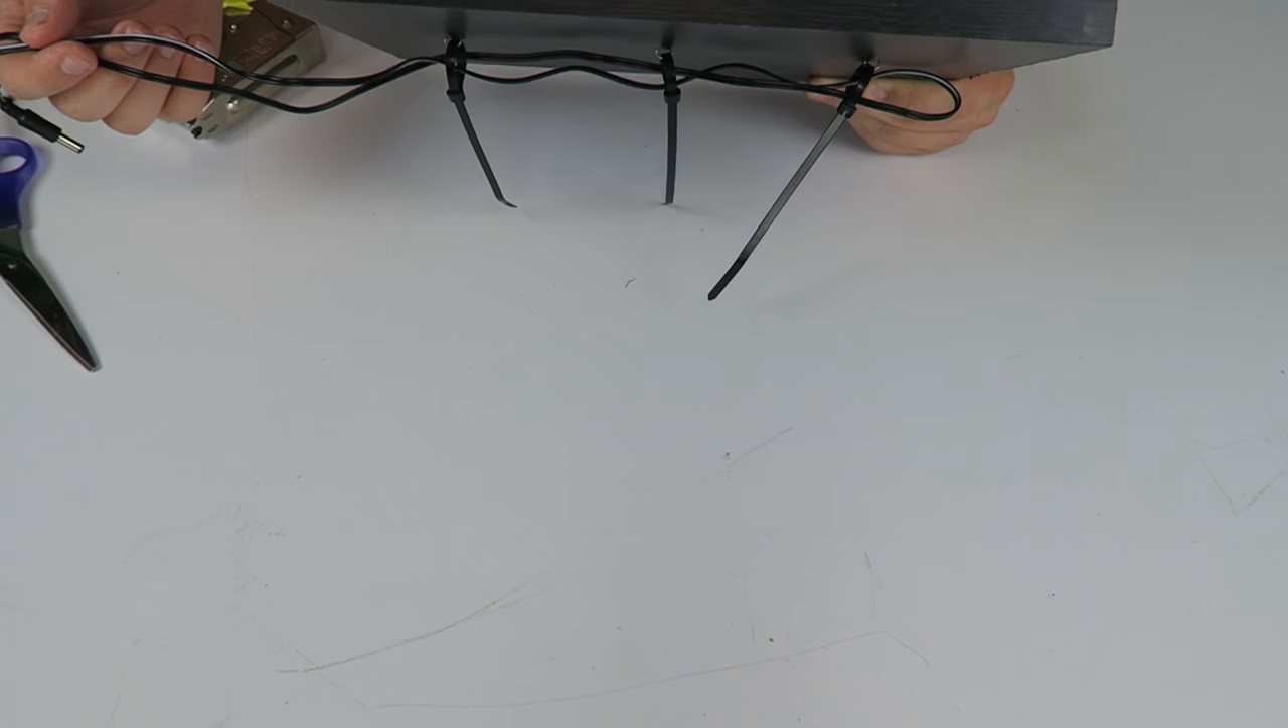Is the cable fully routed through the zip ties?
Yes.